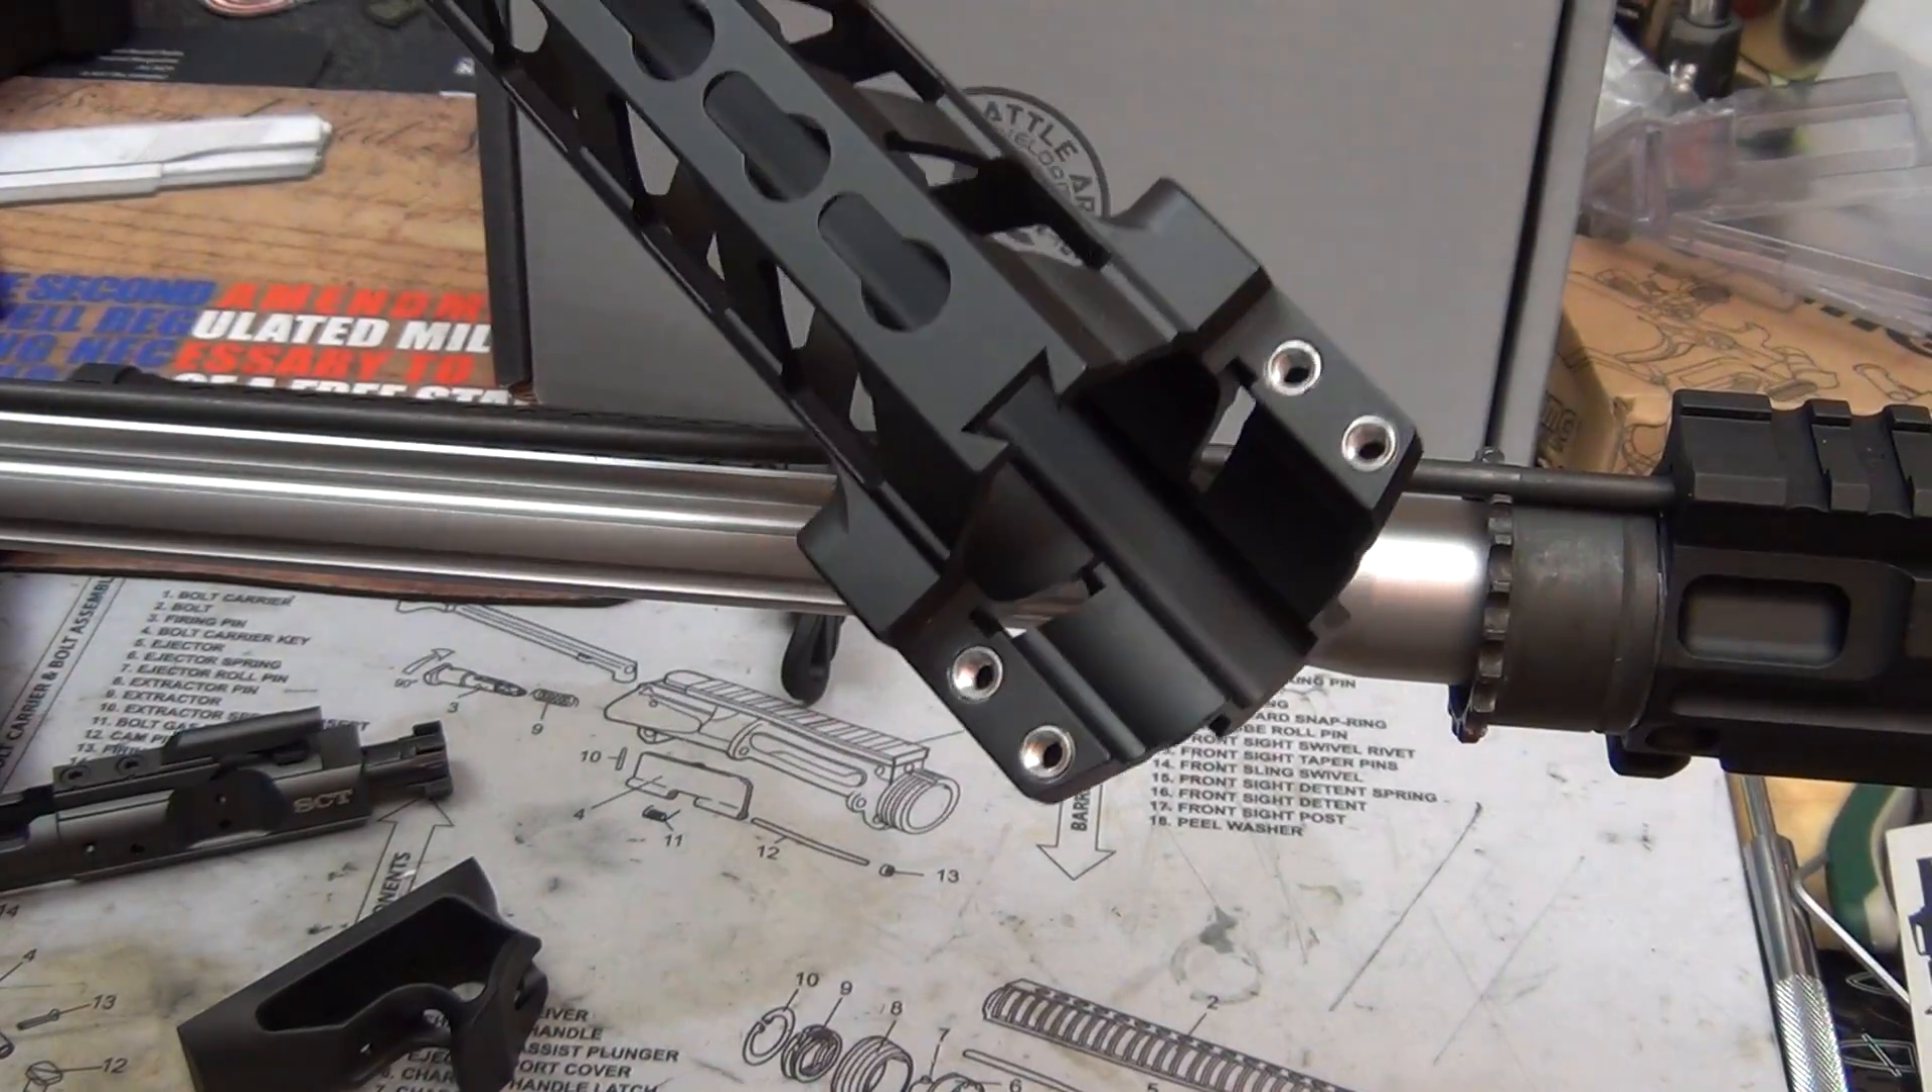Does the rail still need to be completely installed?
Yes.